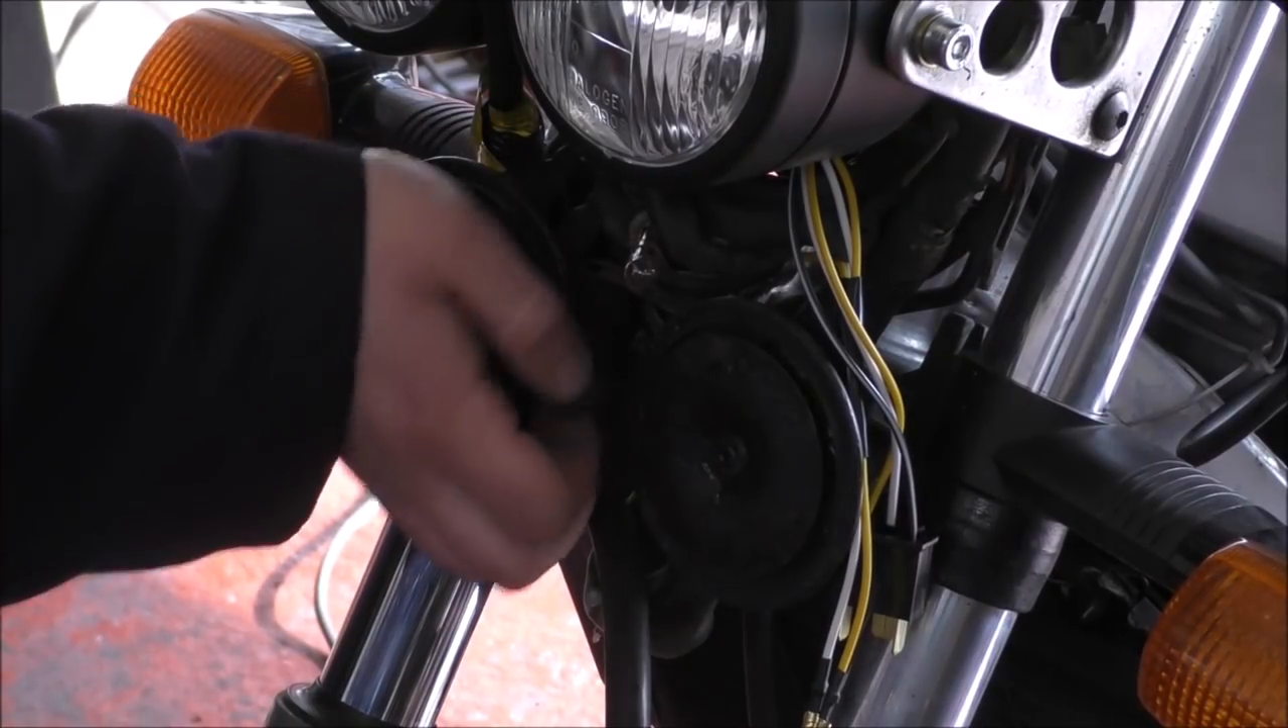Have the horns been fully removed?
No.